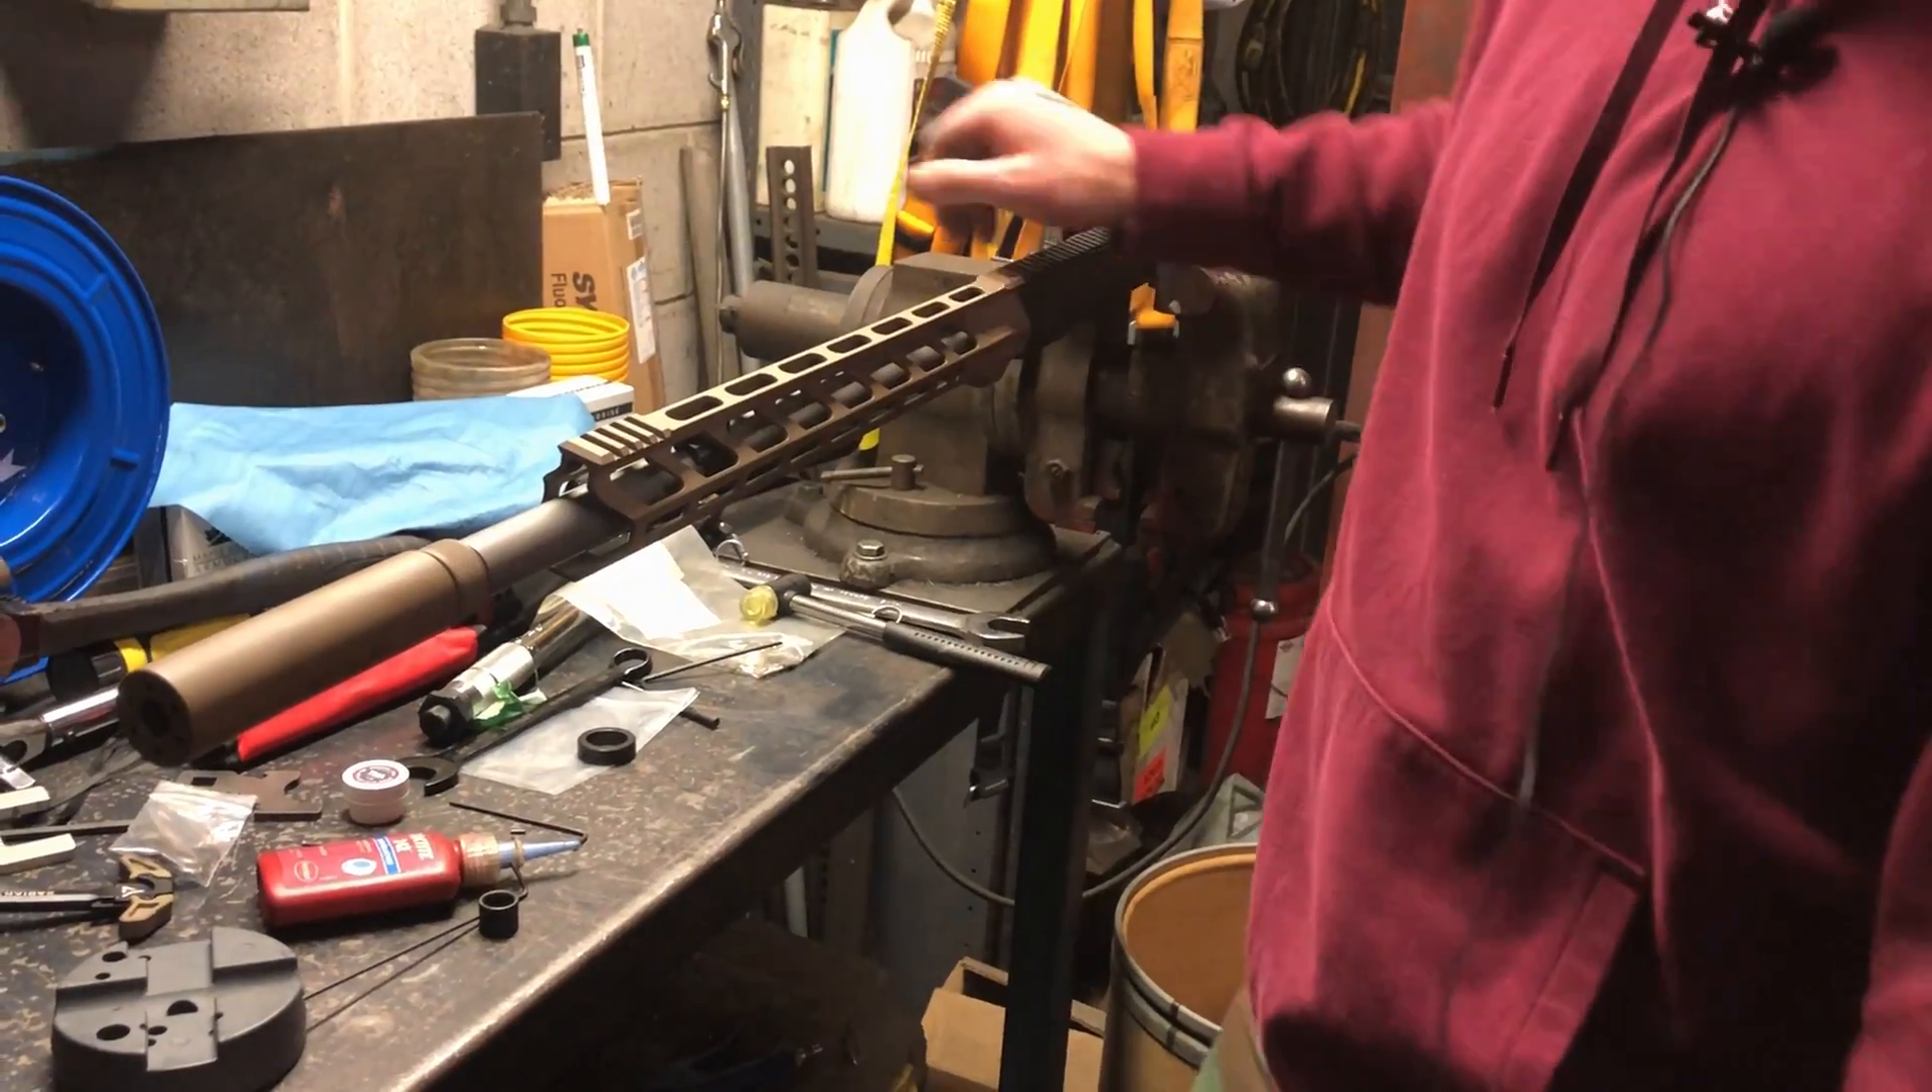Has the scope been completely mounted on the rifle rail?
No.